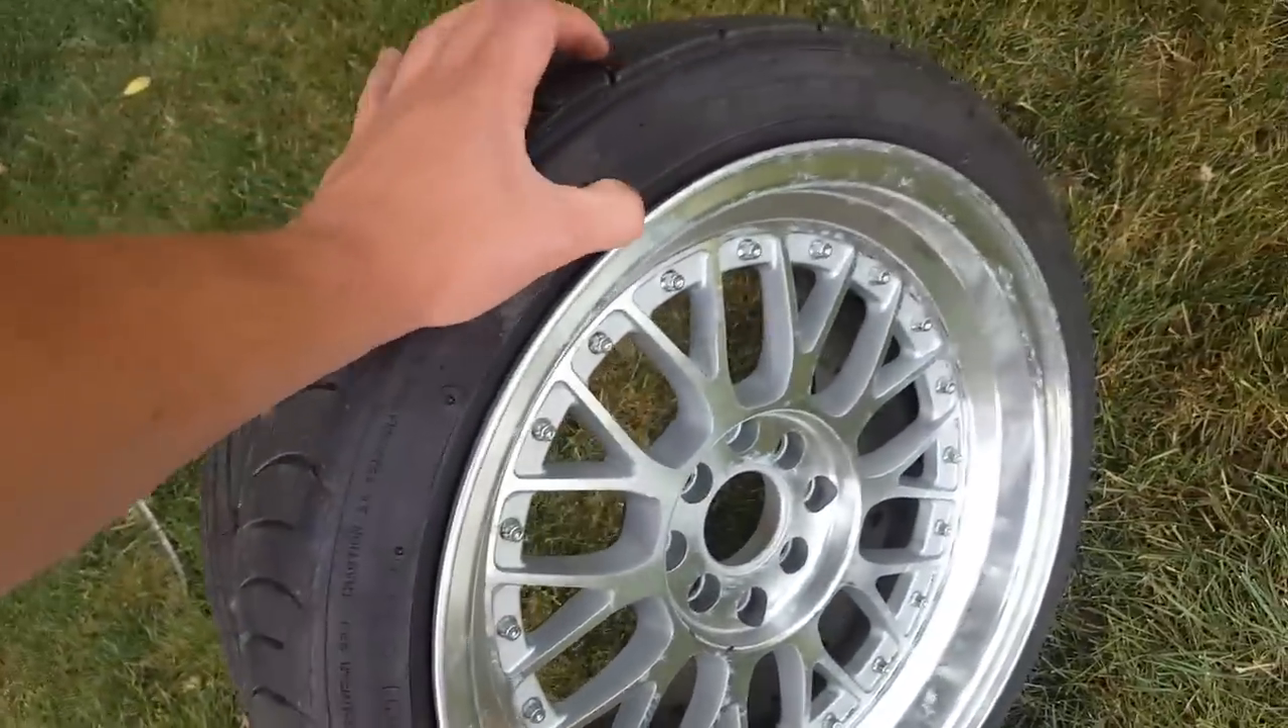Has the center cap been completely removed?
Yes.